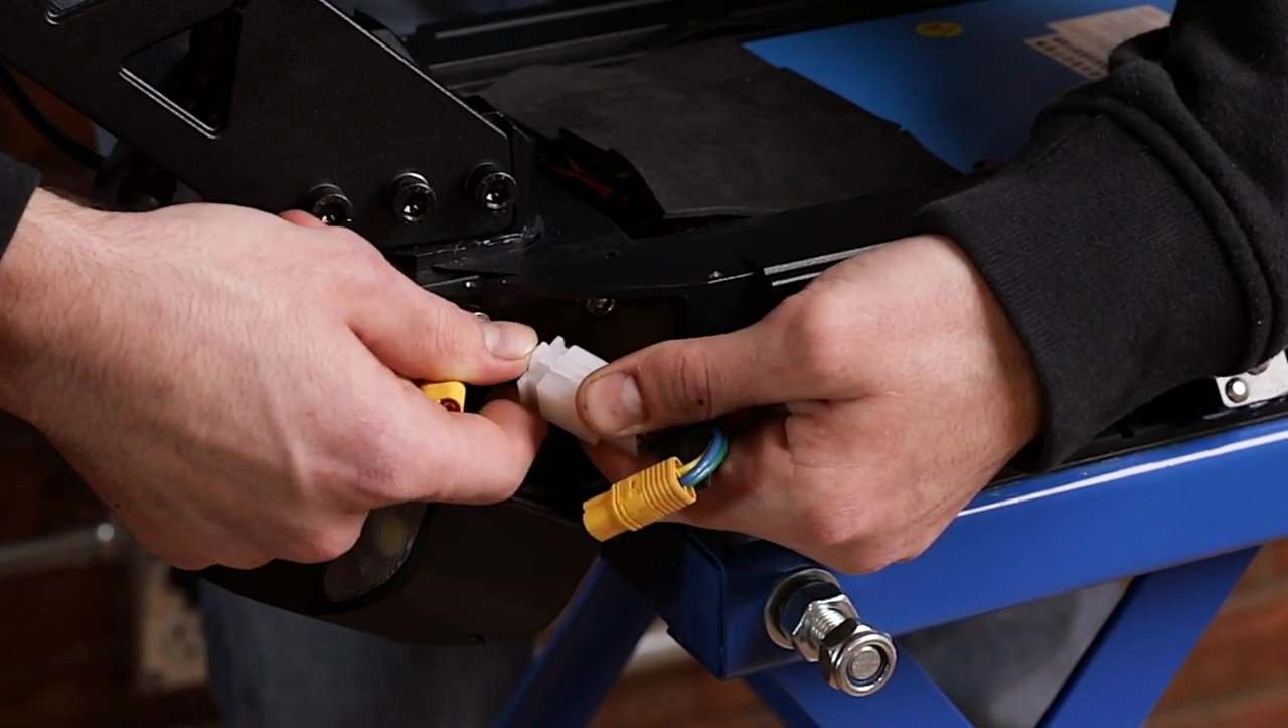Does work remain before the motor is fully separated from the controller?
Yes.